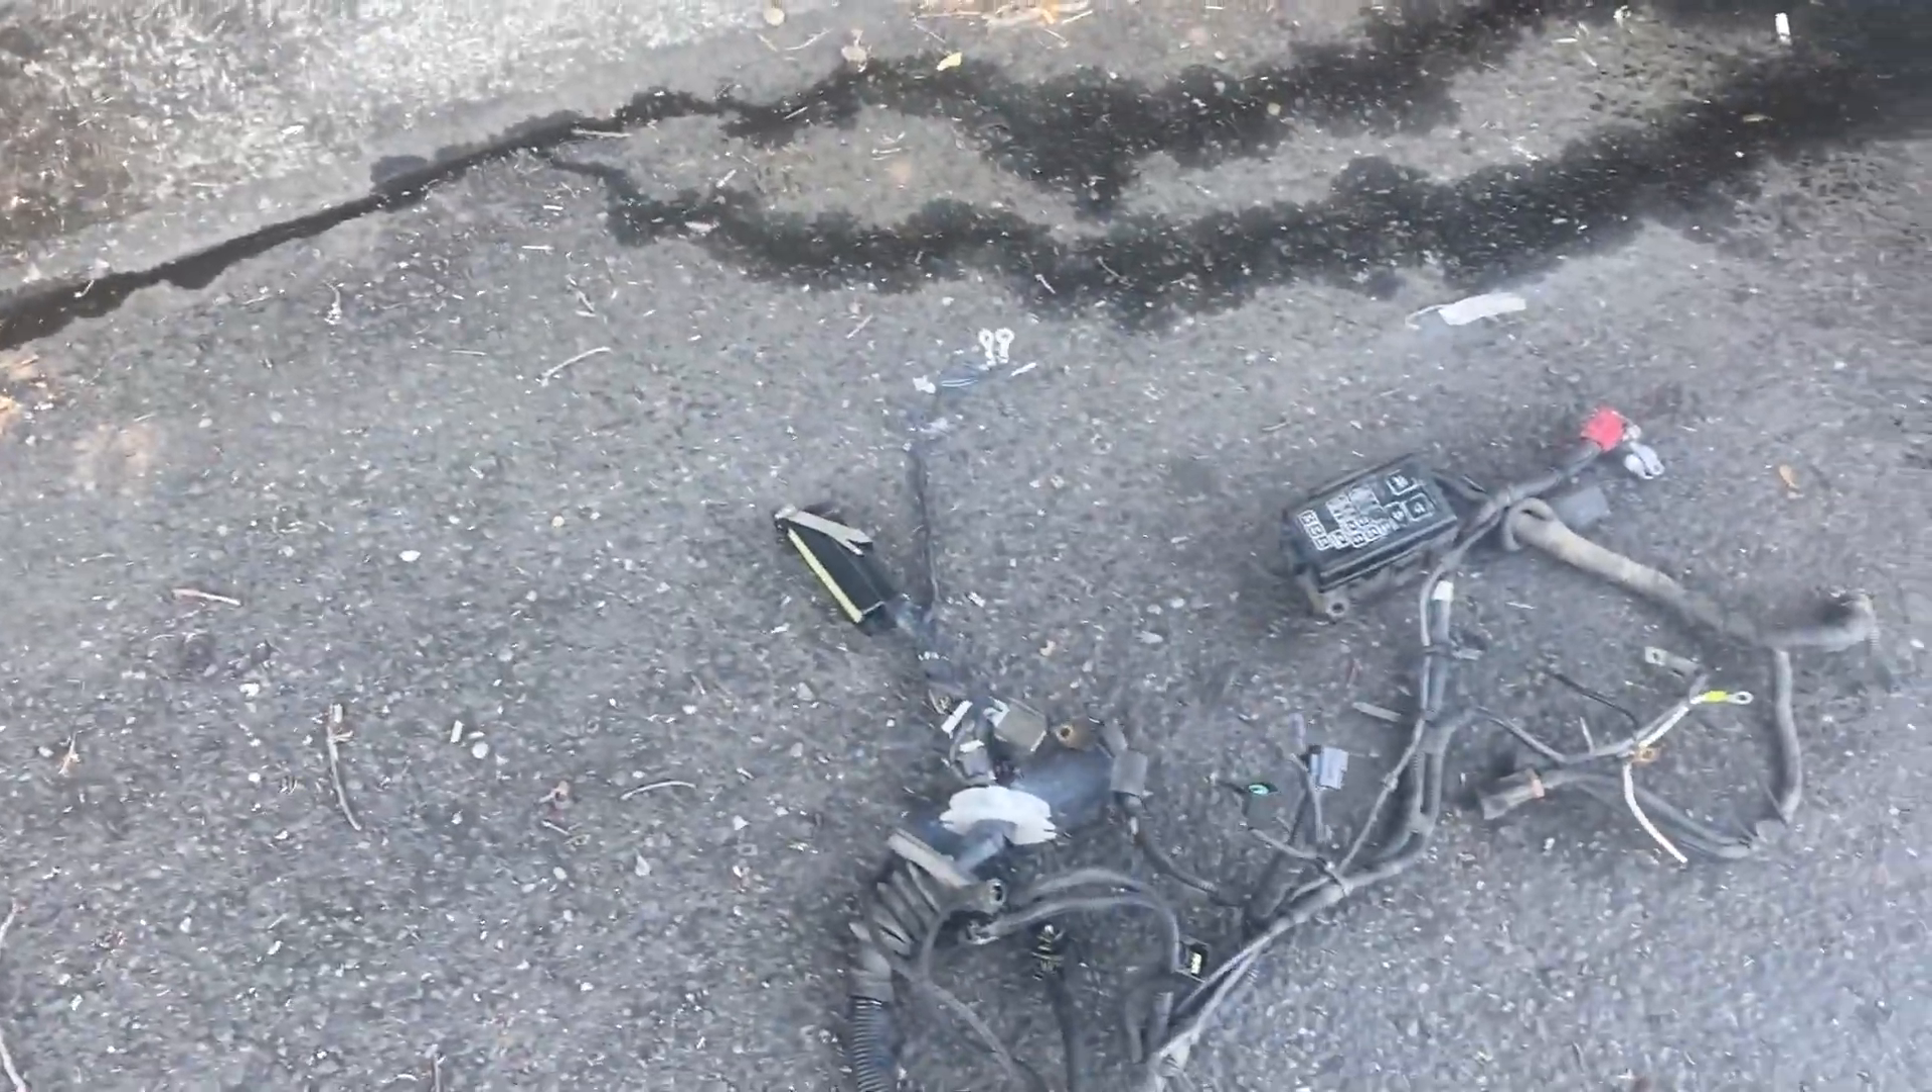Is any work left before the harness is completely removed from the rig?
No.